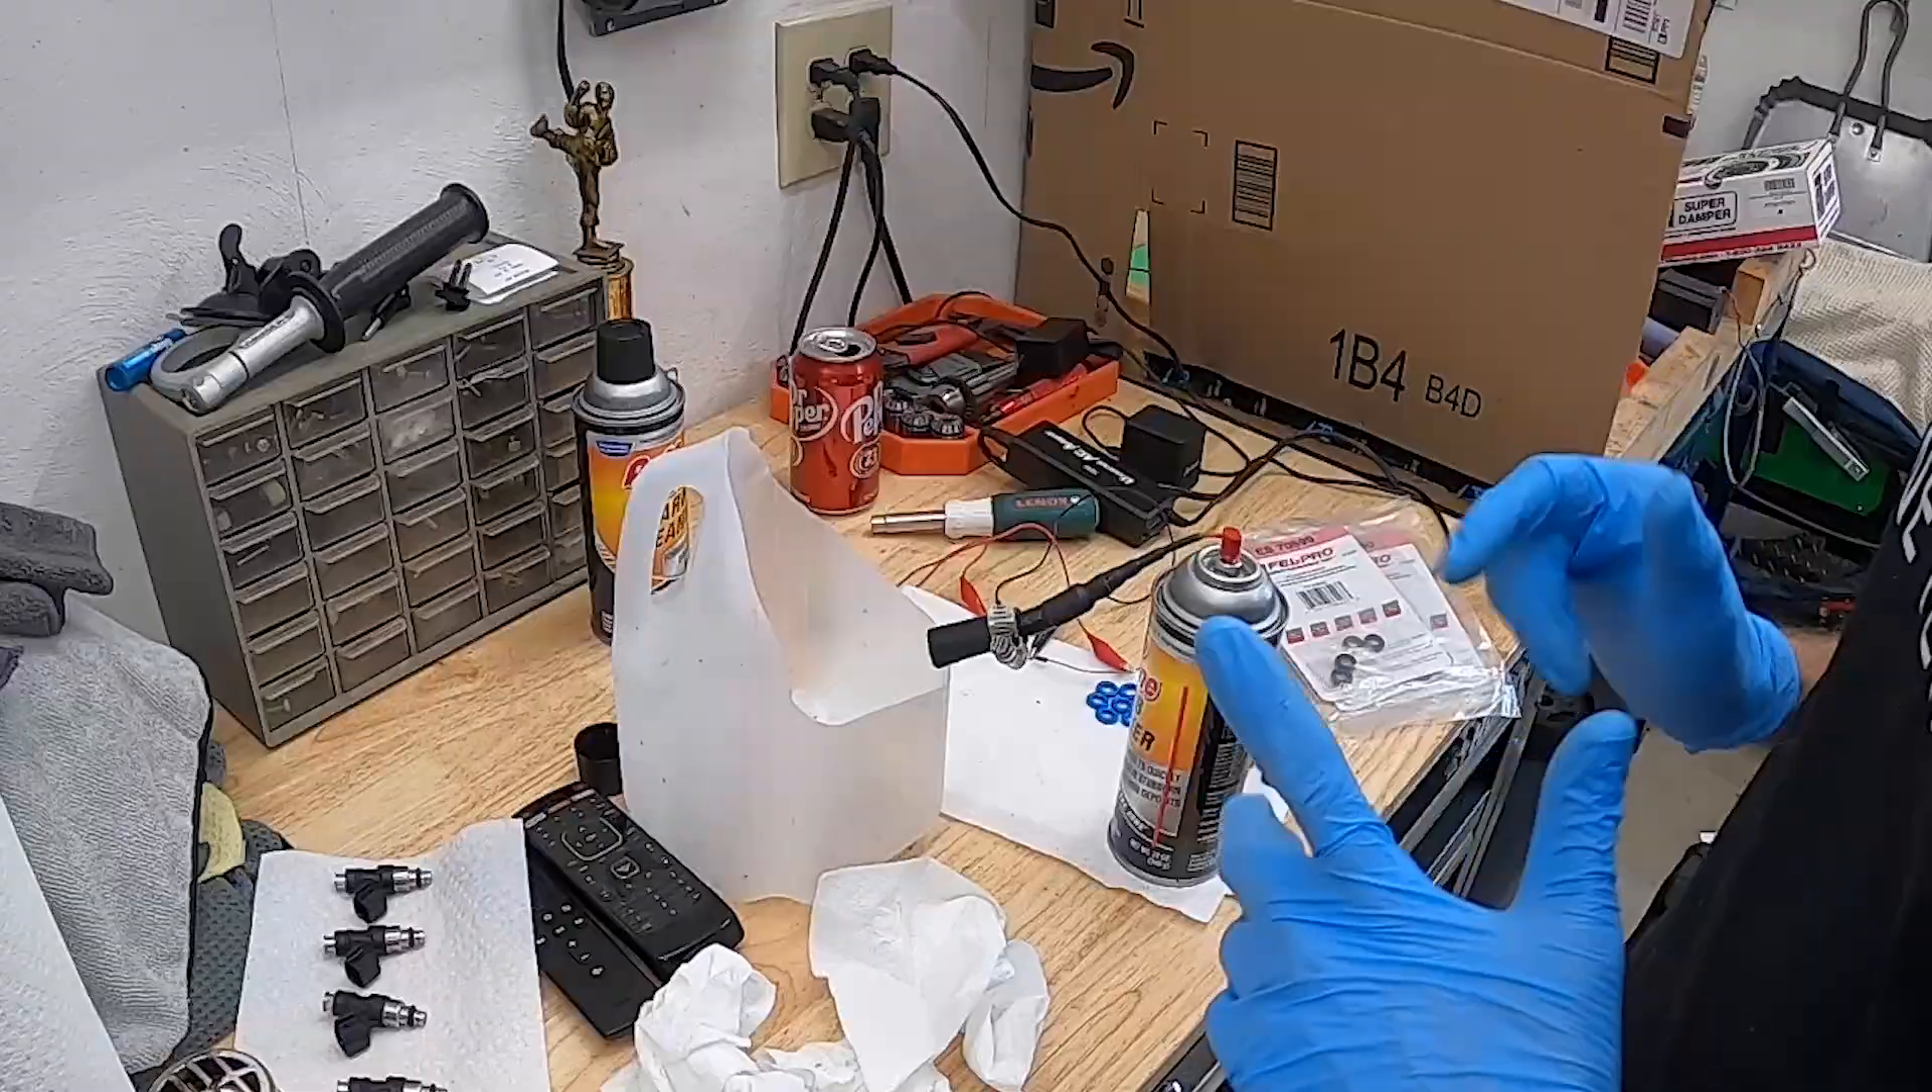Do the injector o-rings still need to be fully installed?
Yes.